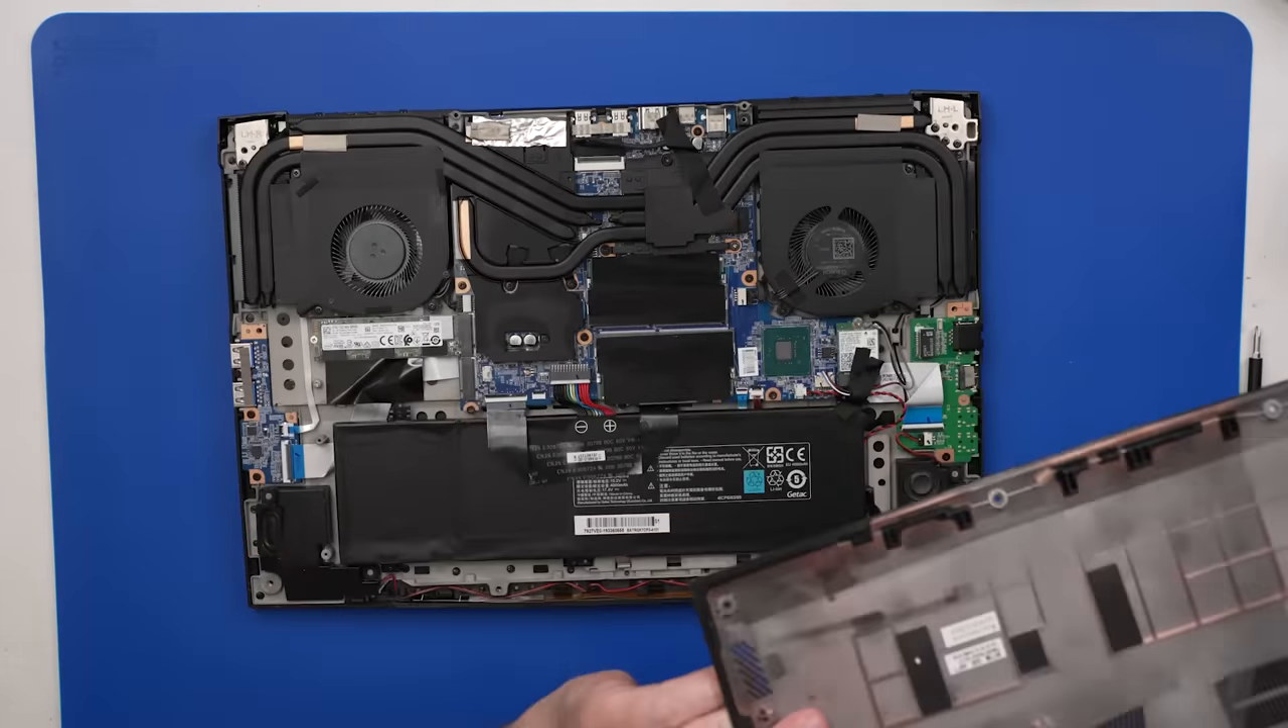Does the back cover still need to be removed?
No.